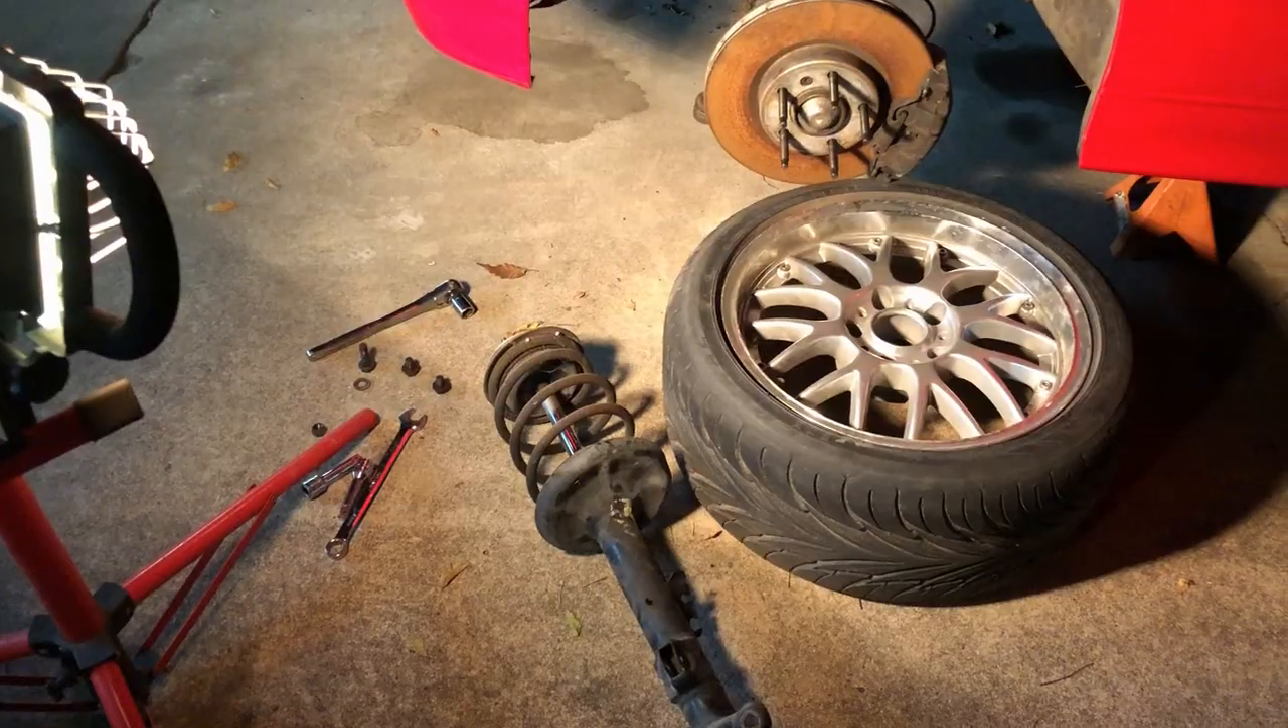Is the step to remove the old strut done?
Yes.